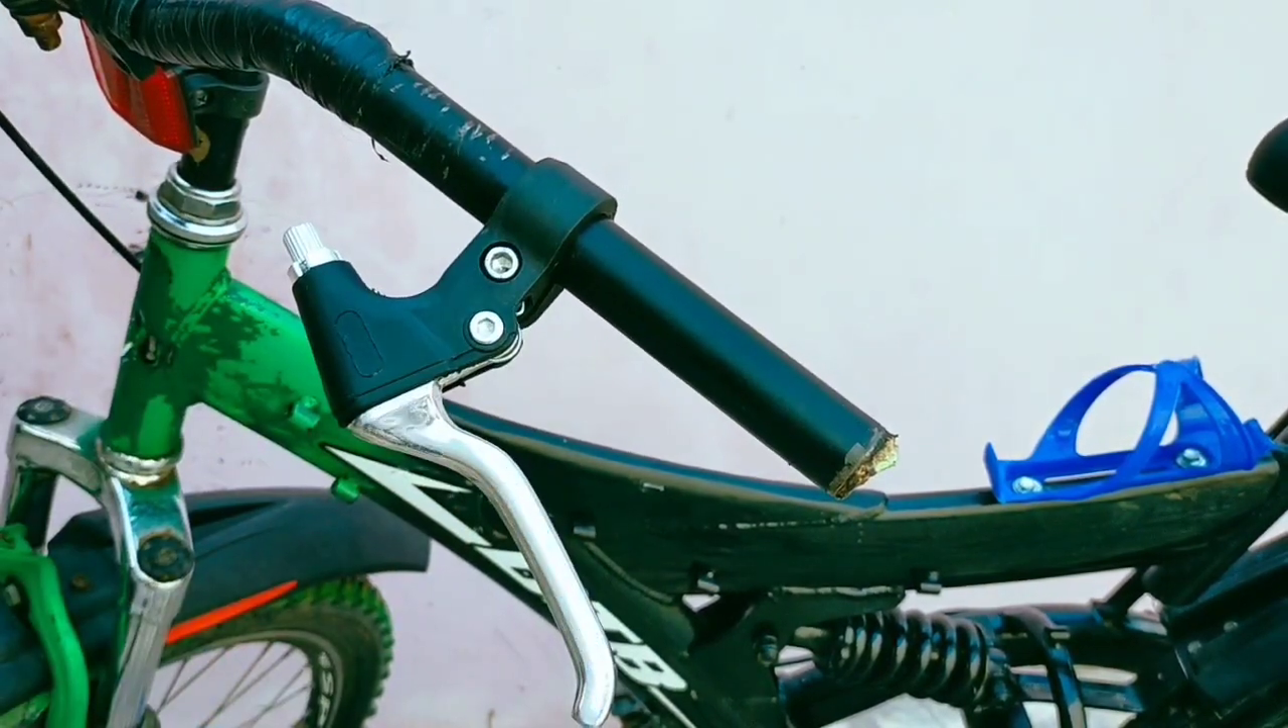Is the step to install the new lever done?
Yes.